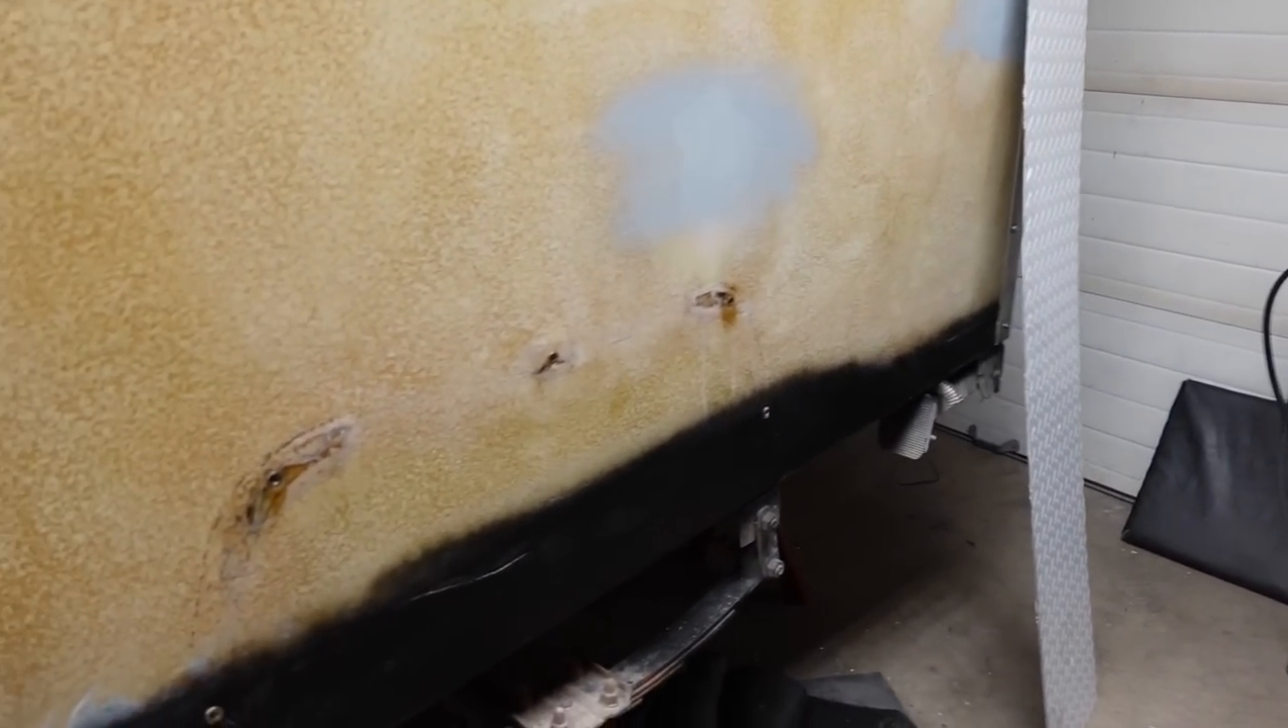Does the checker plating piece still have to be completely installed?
Yes.